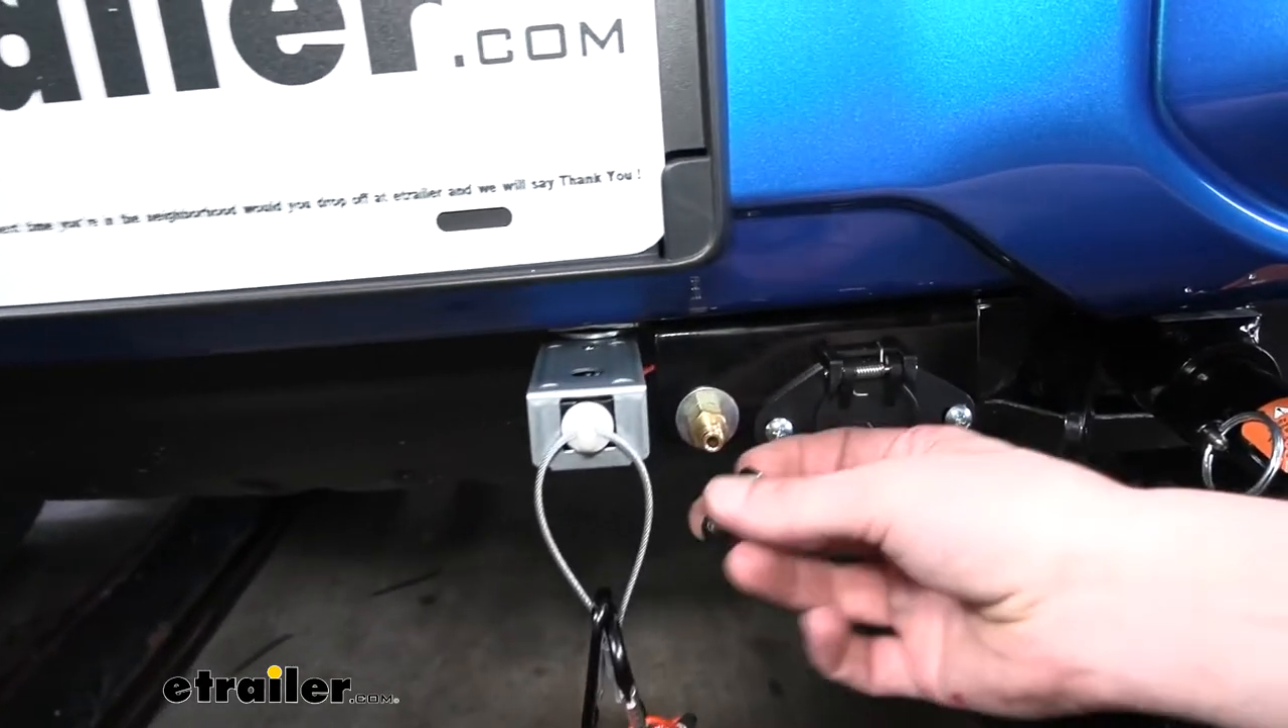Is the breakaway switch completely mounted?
Yes.